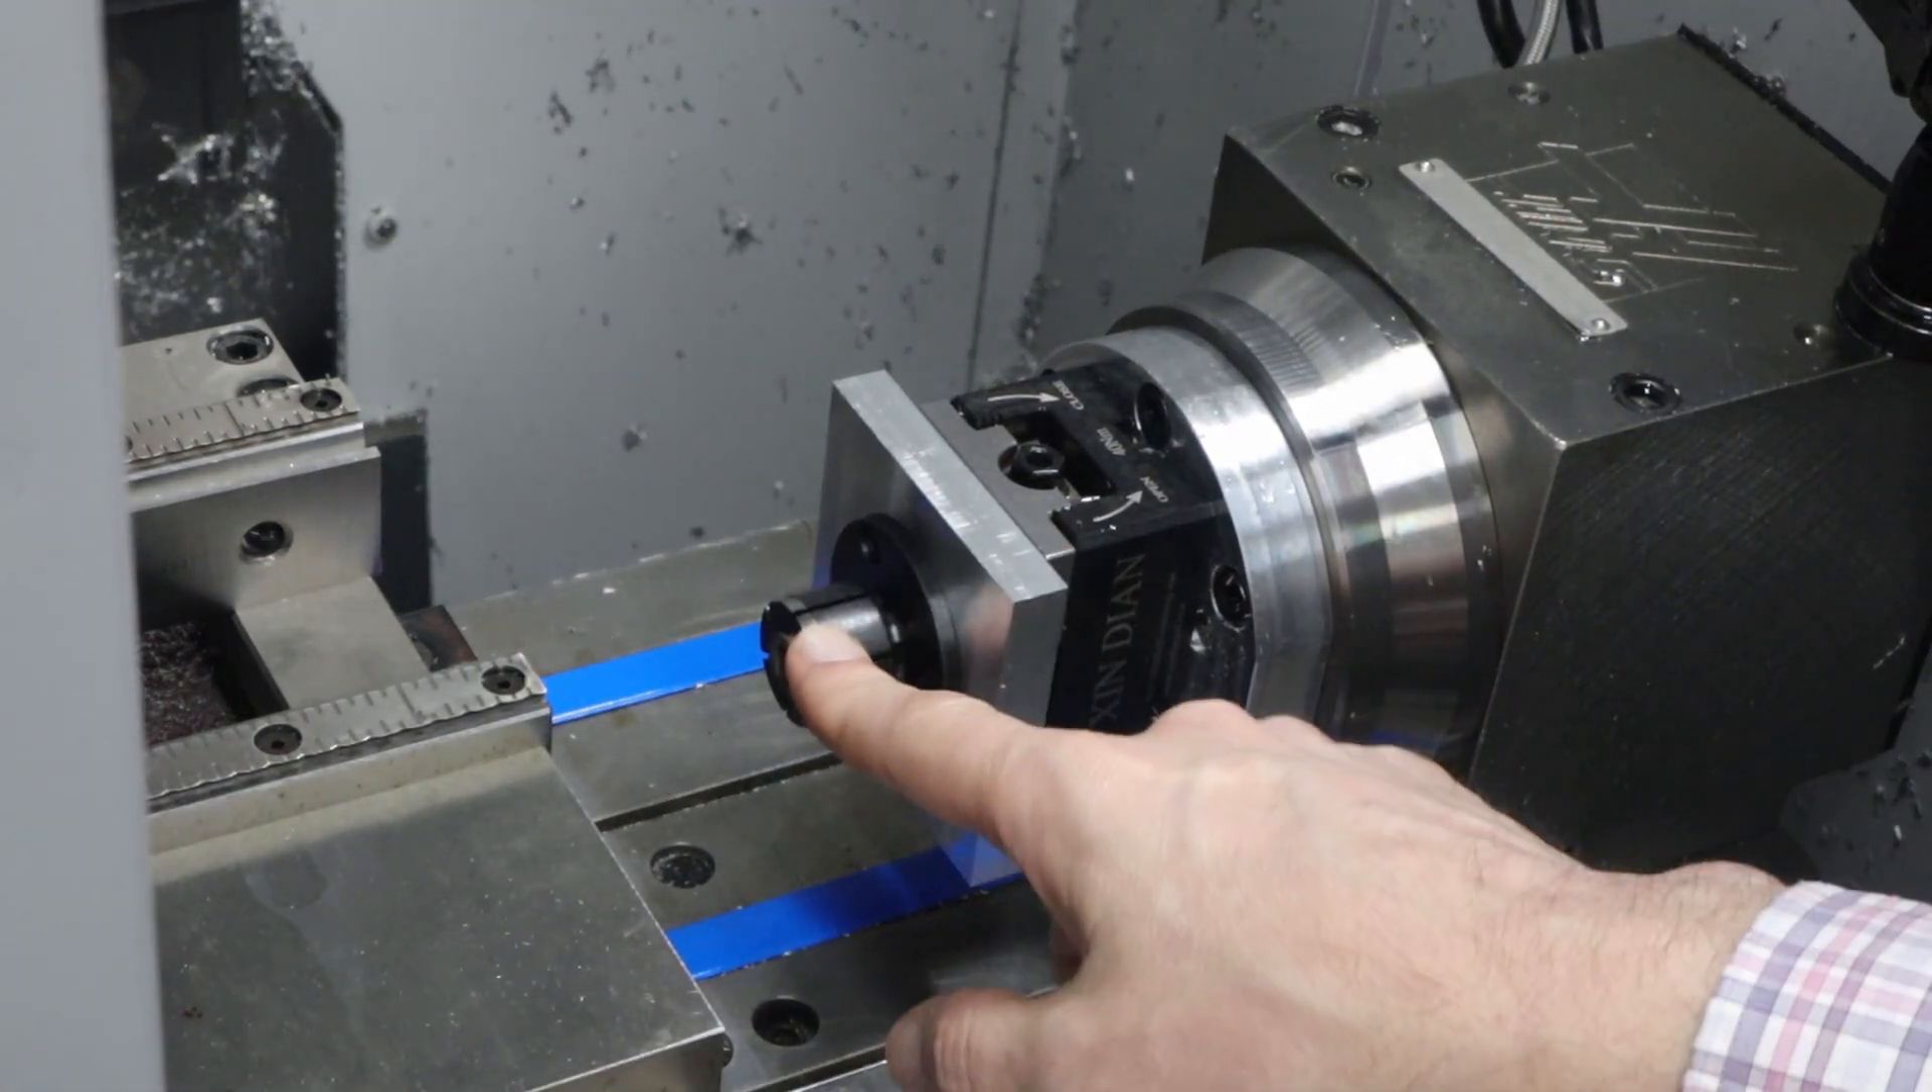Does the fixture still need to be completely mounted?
No.